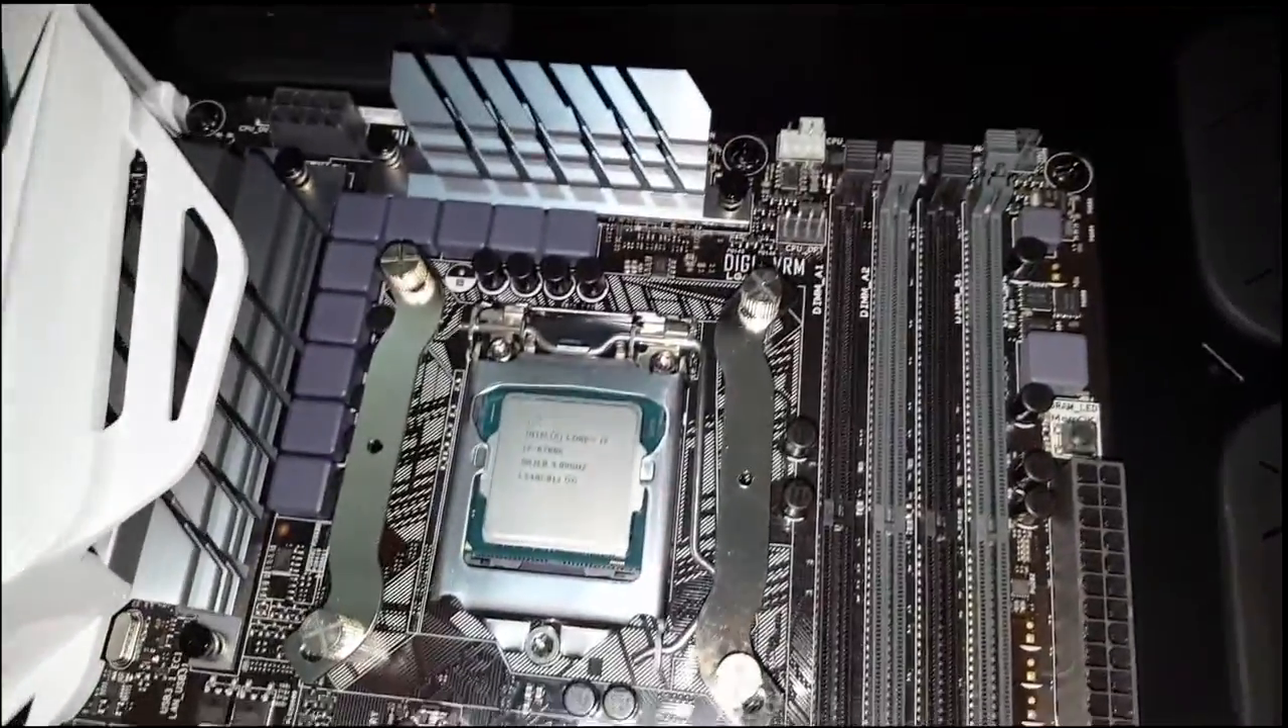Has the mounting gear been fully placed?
Yes.